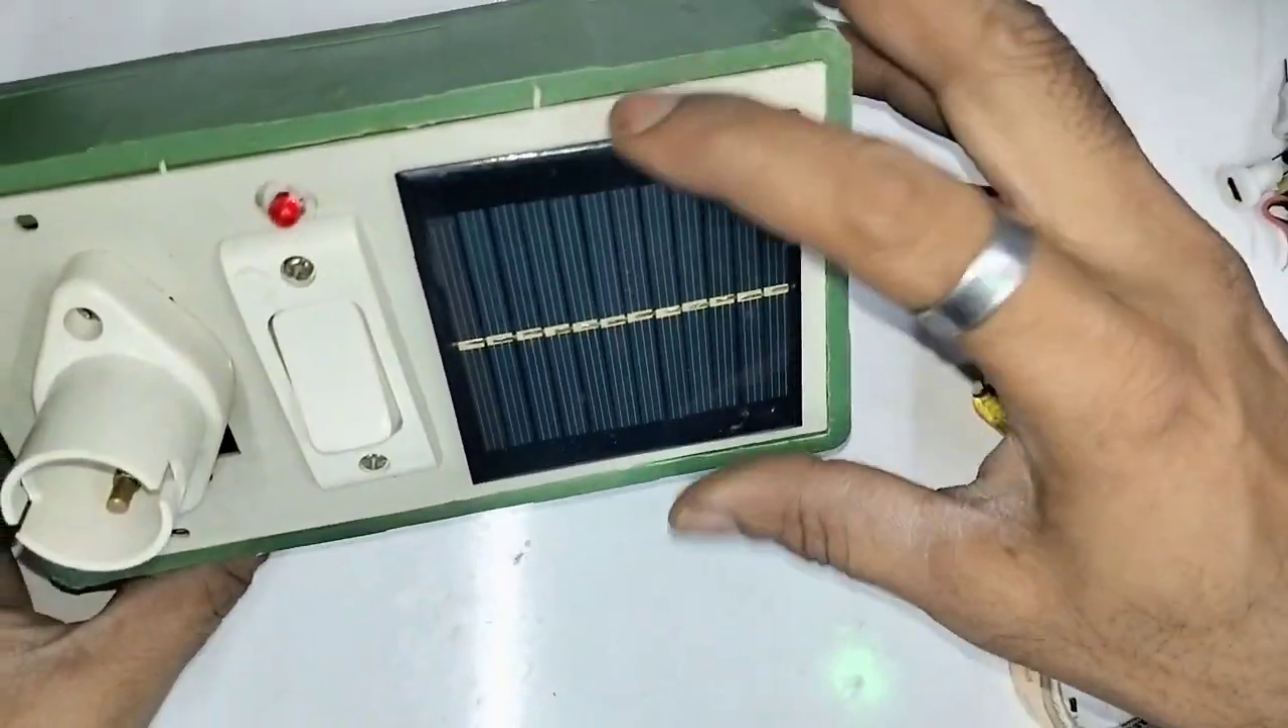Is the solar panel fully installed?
Yes.